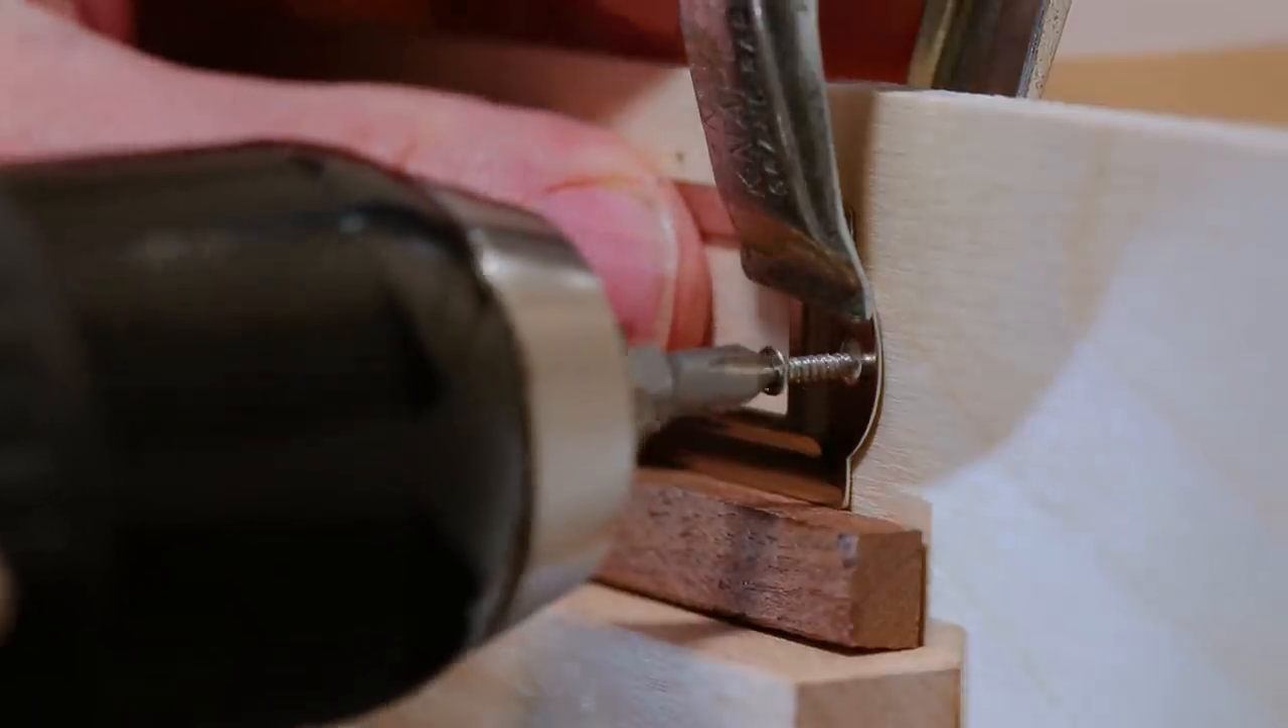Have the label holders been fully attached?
No.